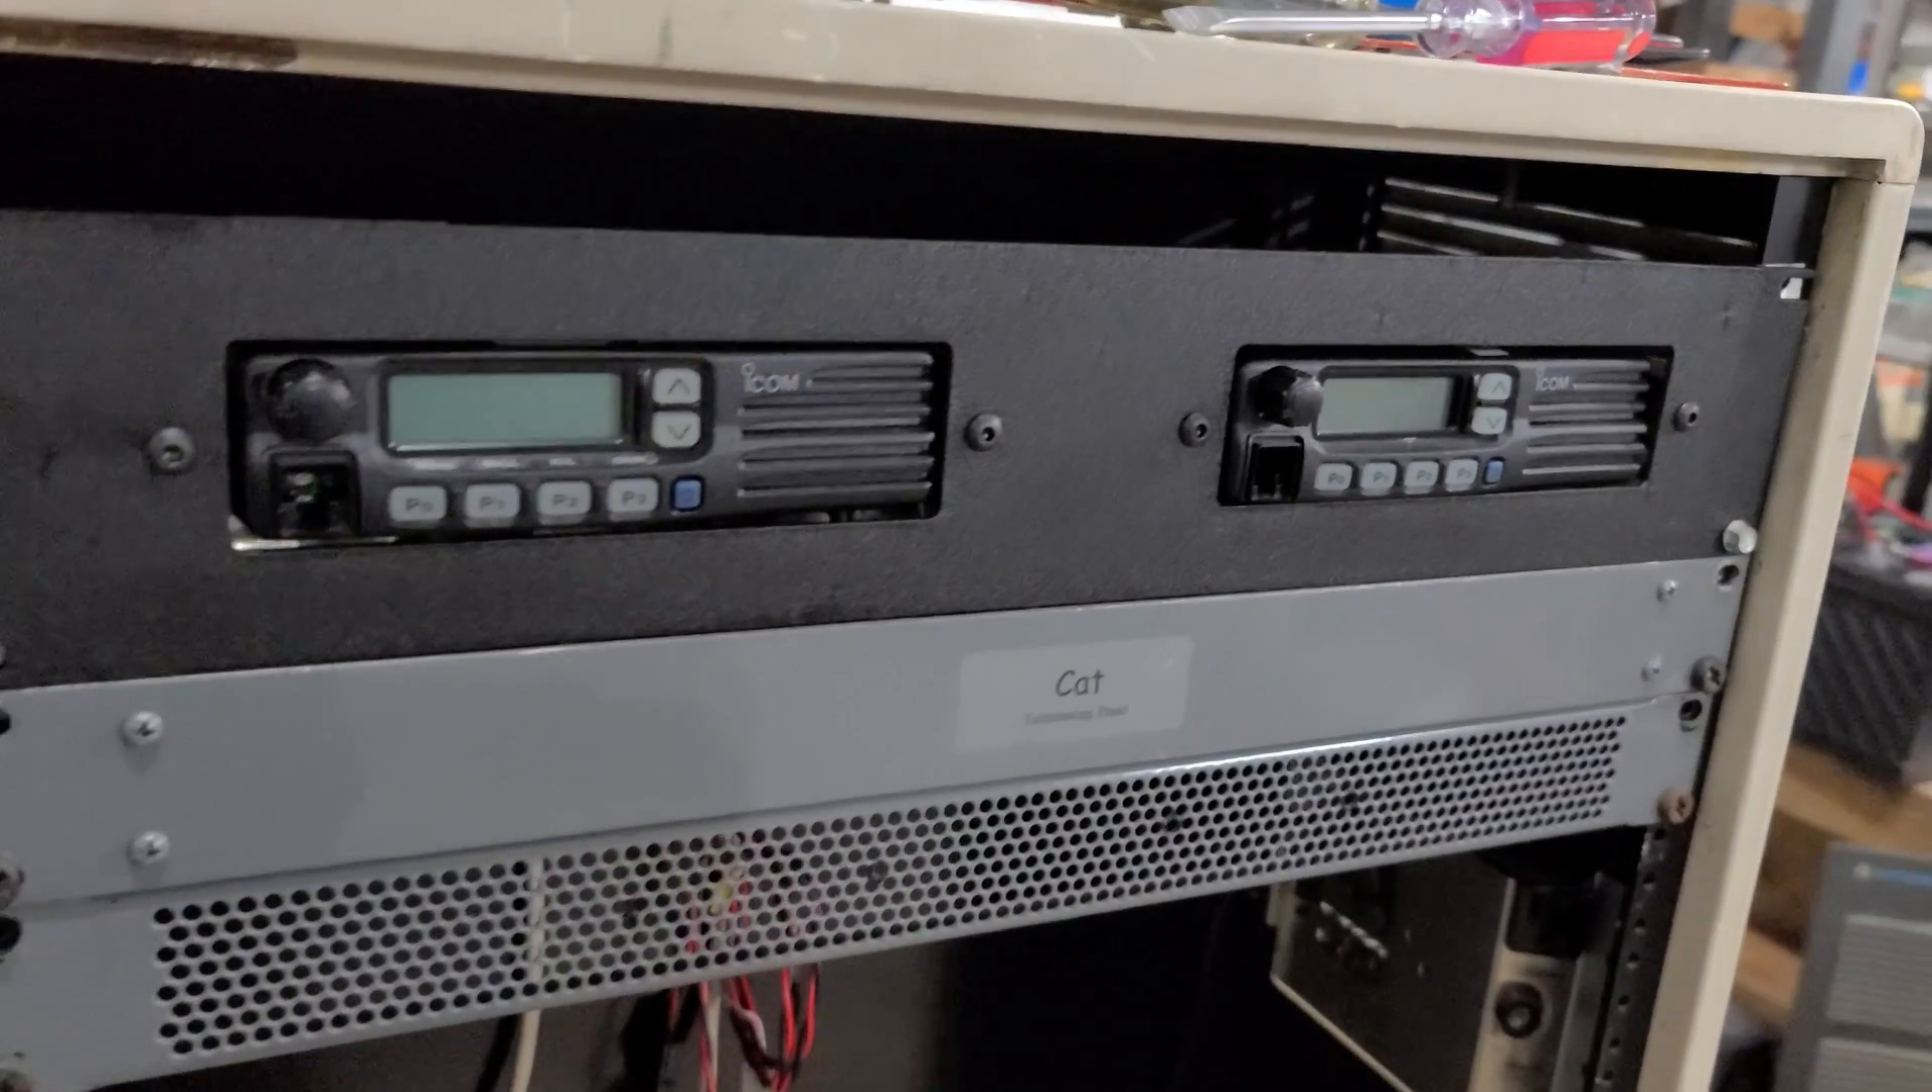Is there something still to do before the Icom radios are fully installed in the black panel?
No.